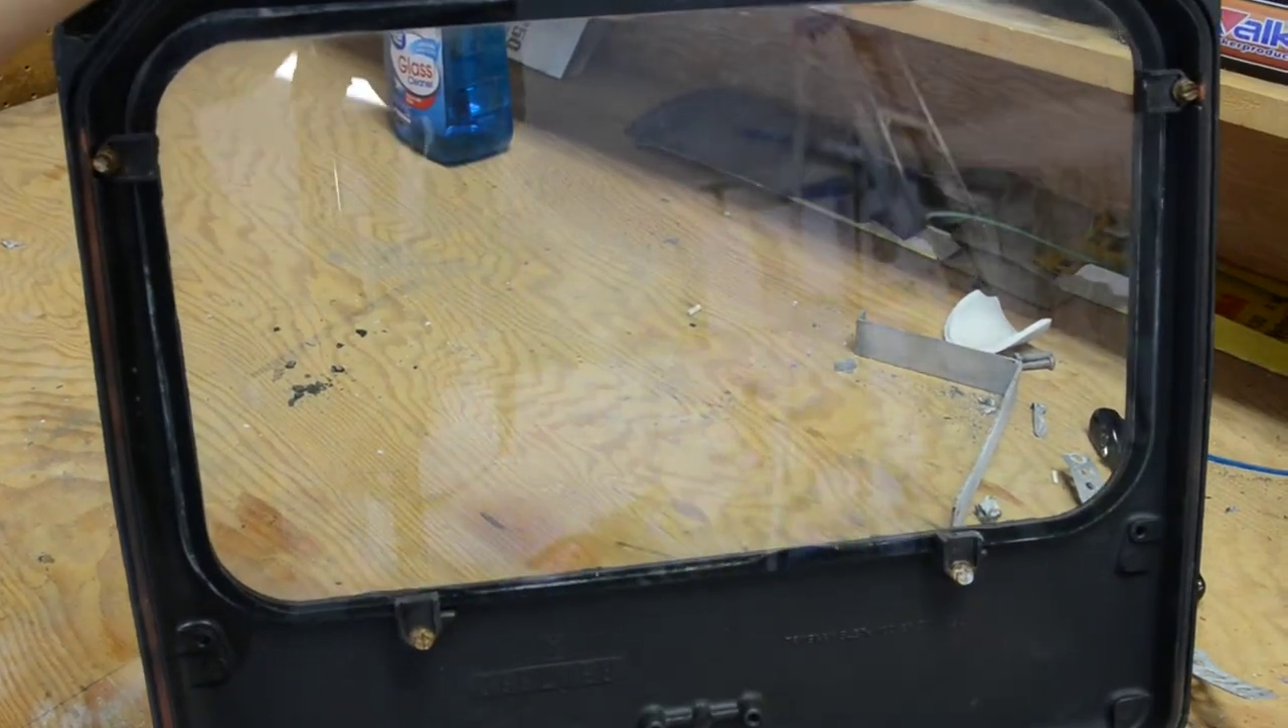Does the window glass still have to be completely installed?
No.